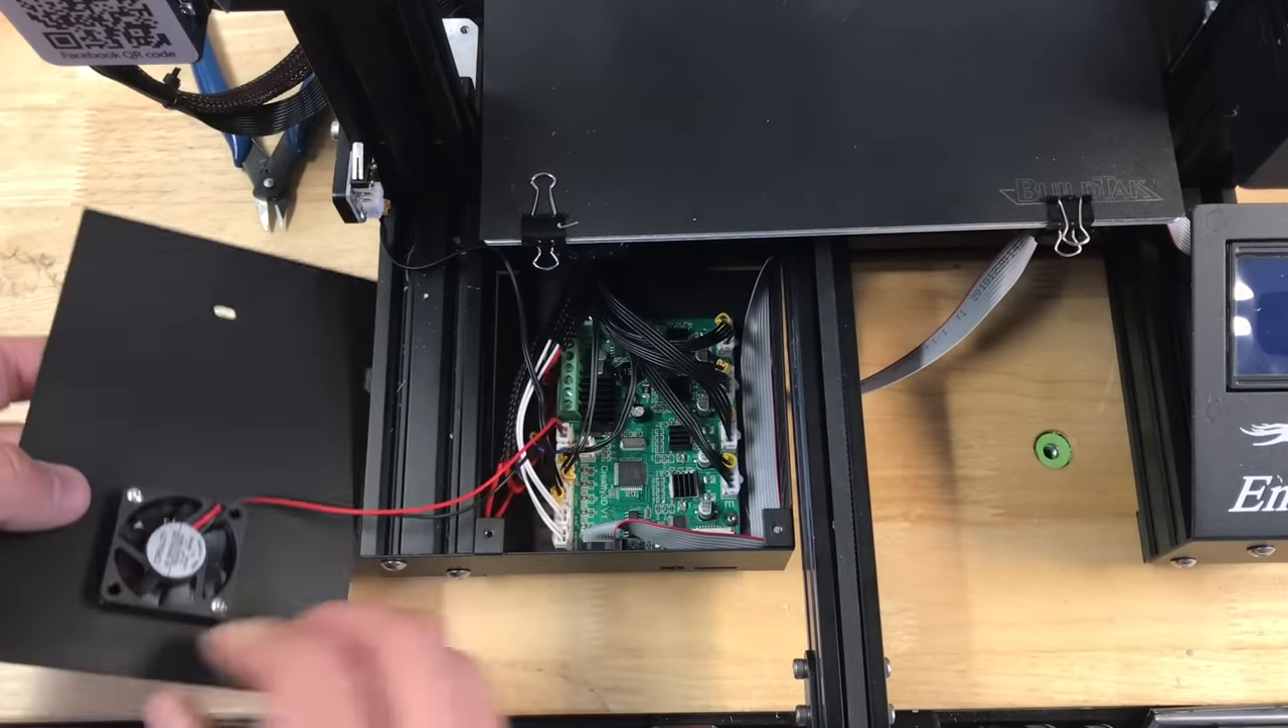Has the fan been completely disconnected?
No.